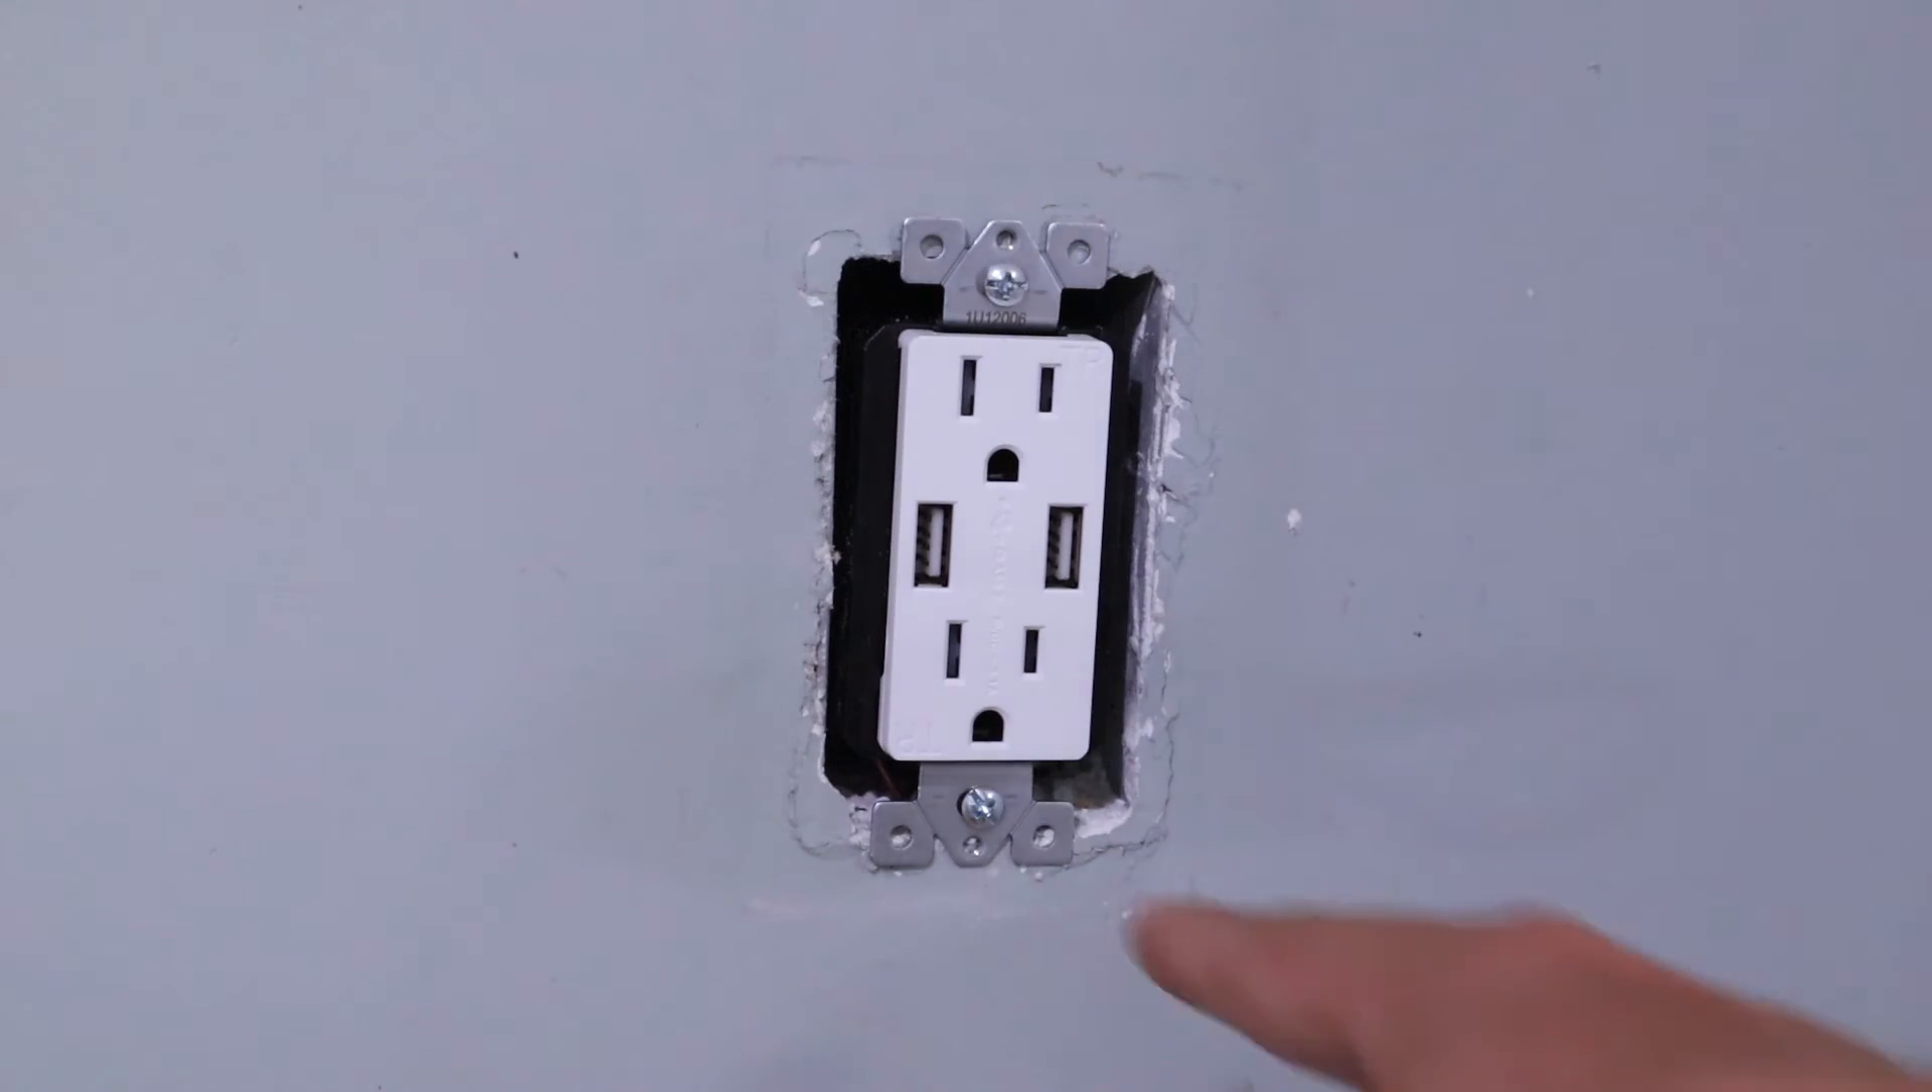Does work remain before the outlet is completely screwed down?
No.